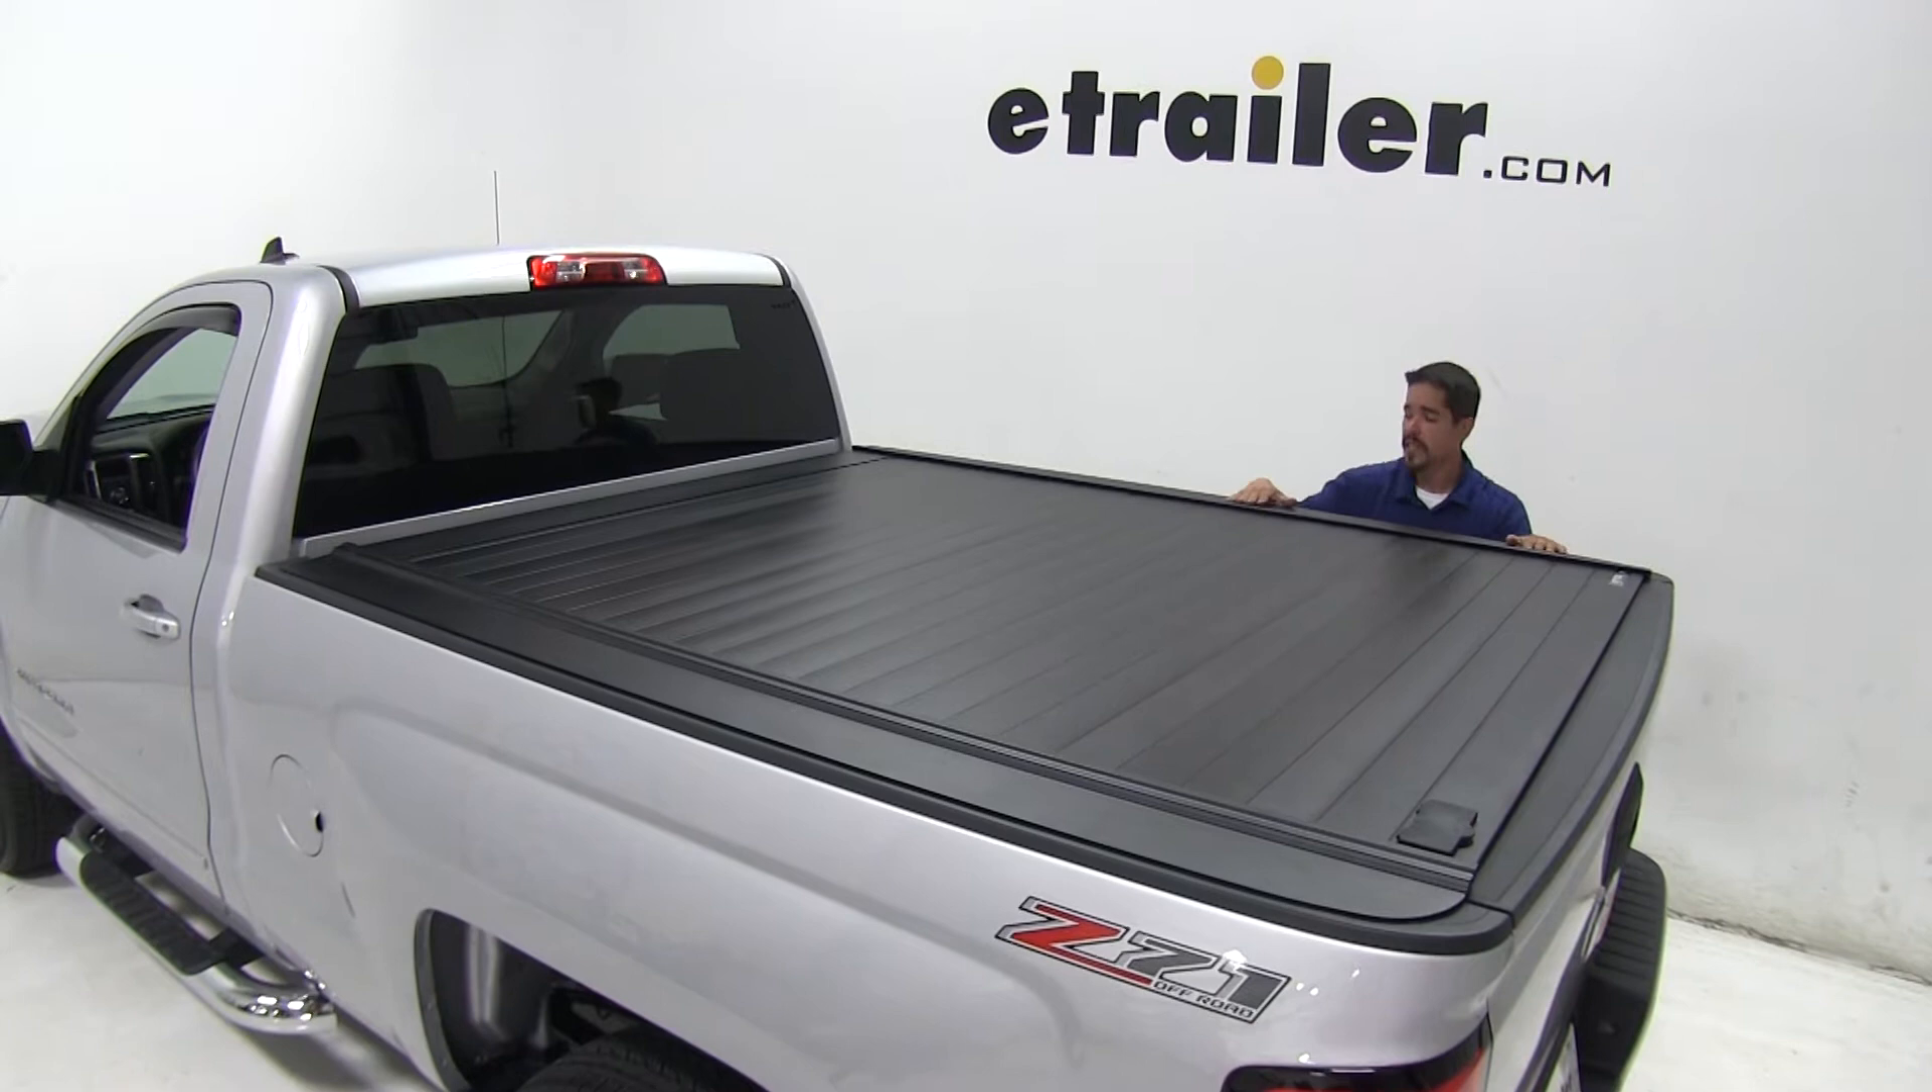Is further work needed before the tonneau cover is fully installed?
No.